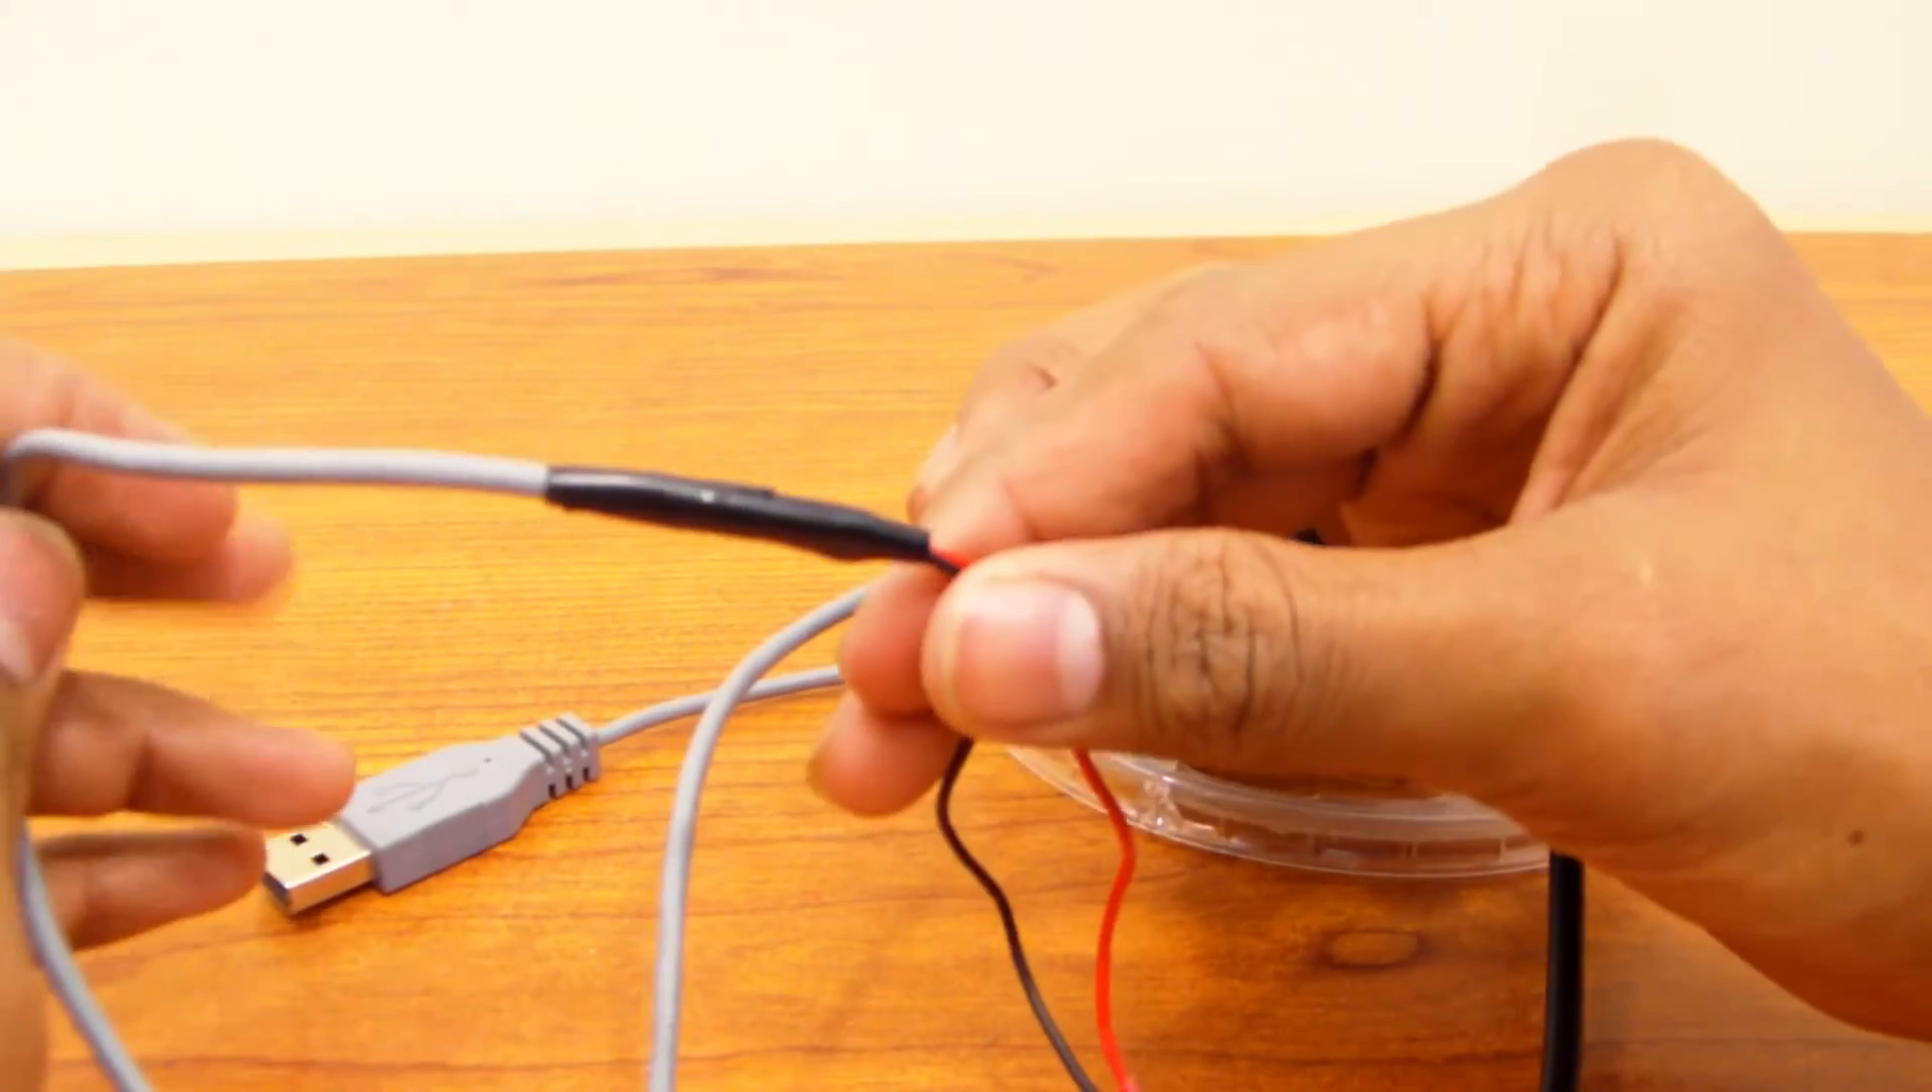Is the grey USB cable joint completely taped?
Yes.